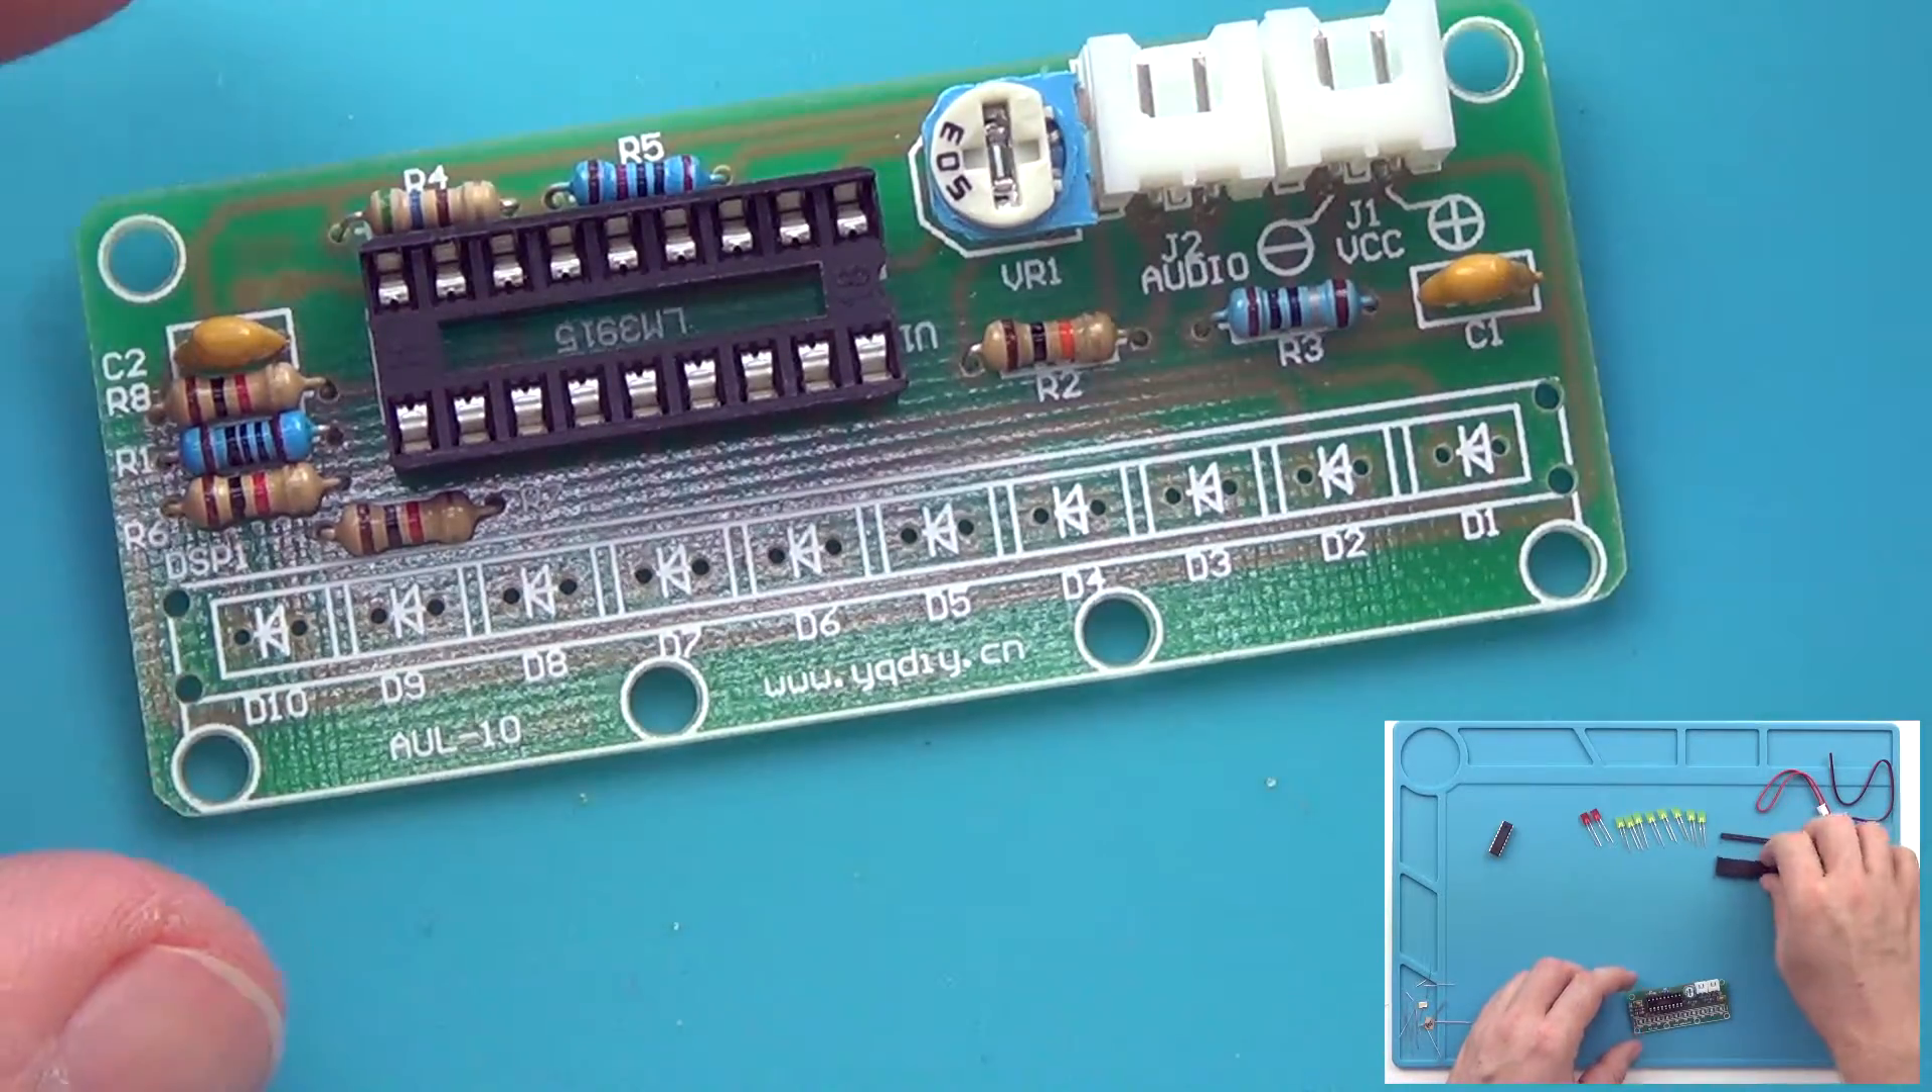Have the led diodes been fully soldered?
No.